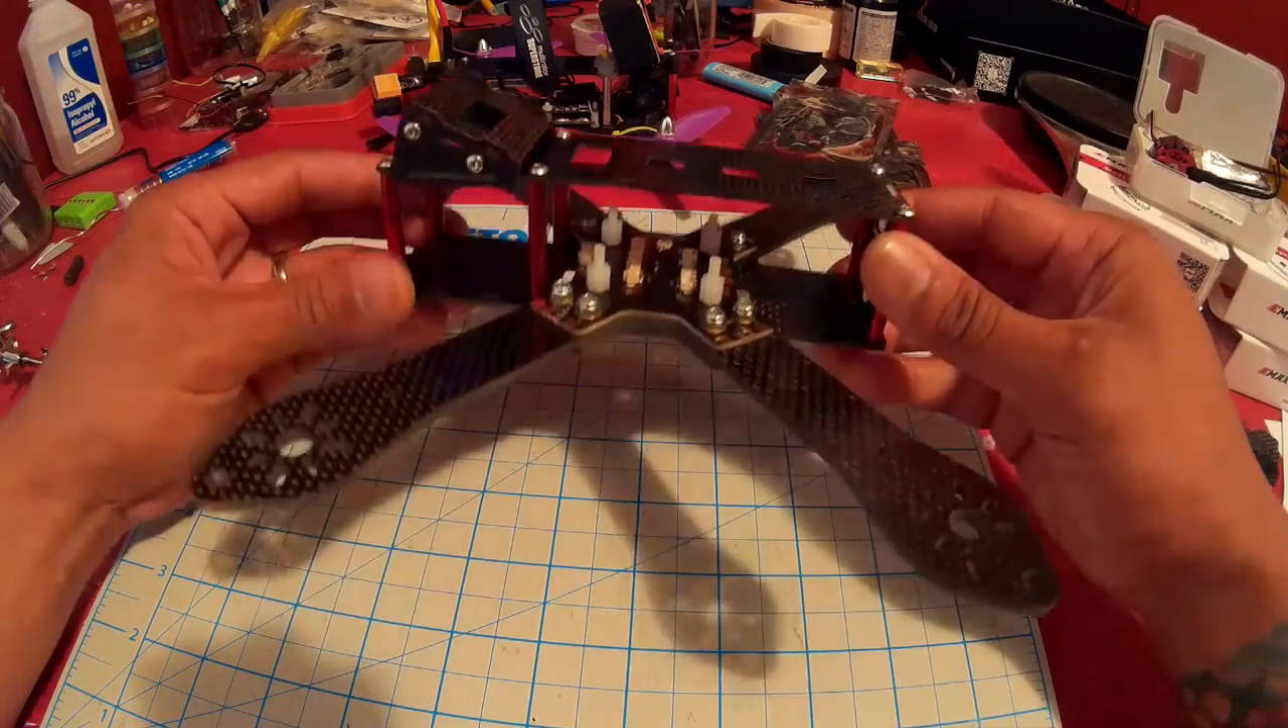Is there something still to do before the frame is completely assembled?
No.